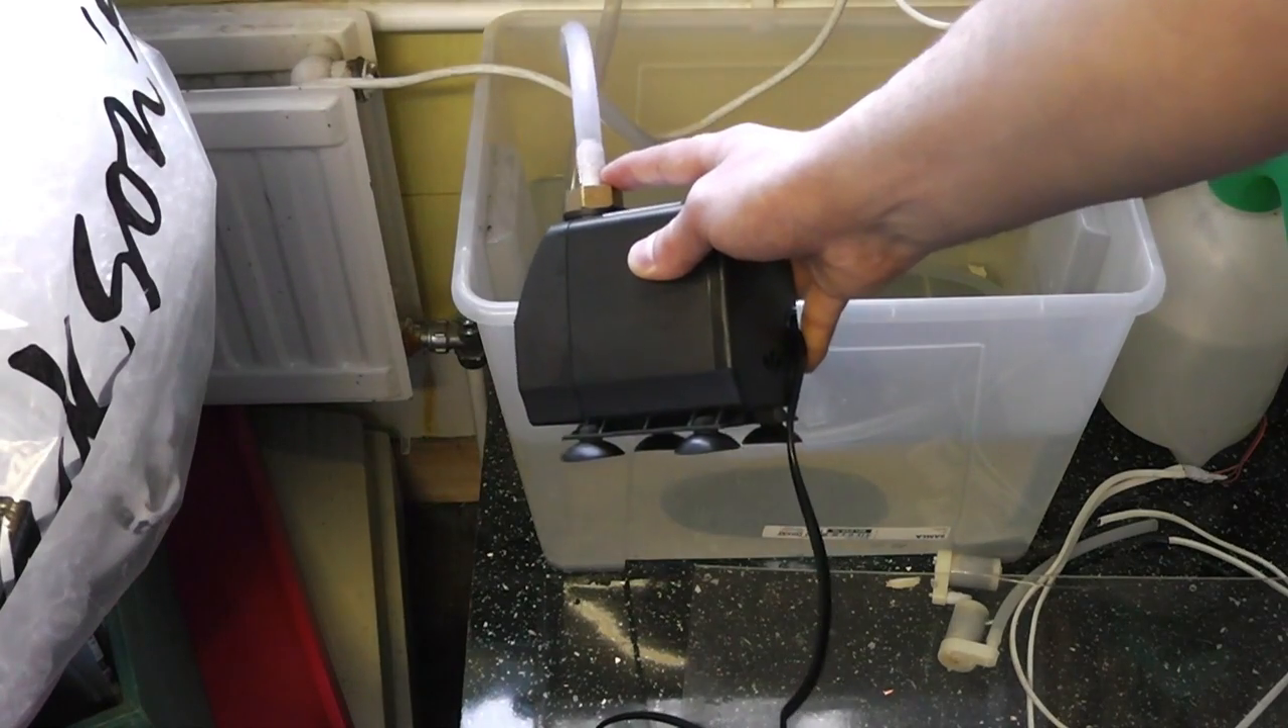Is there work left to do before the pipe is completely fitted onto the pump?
No.